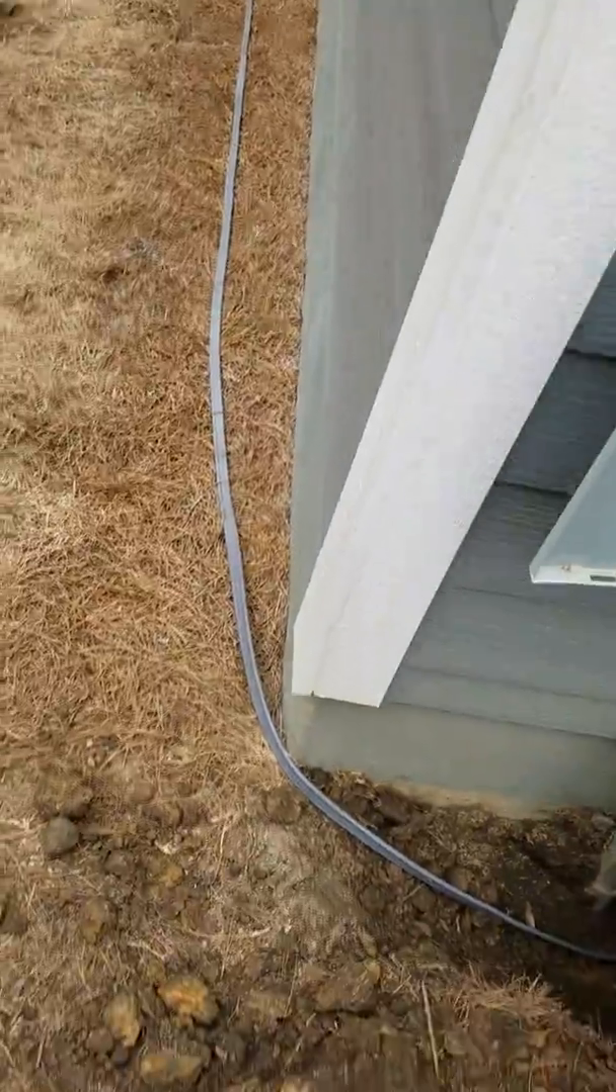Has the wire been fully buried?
No.